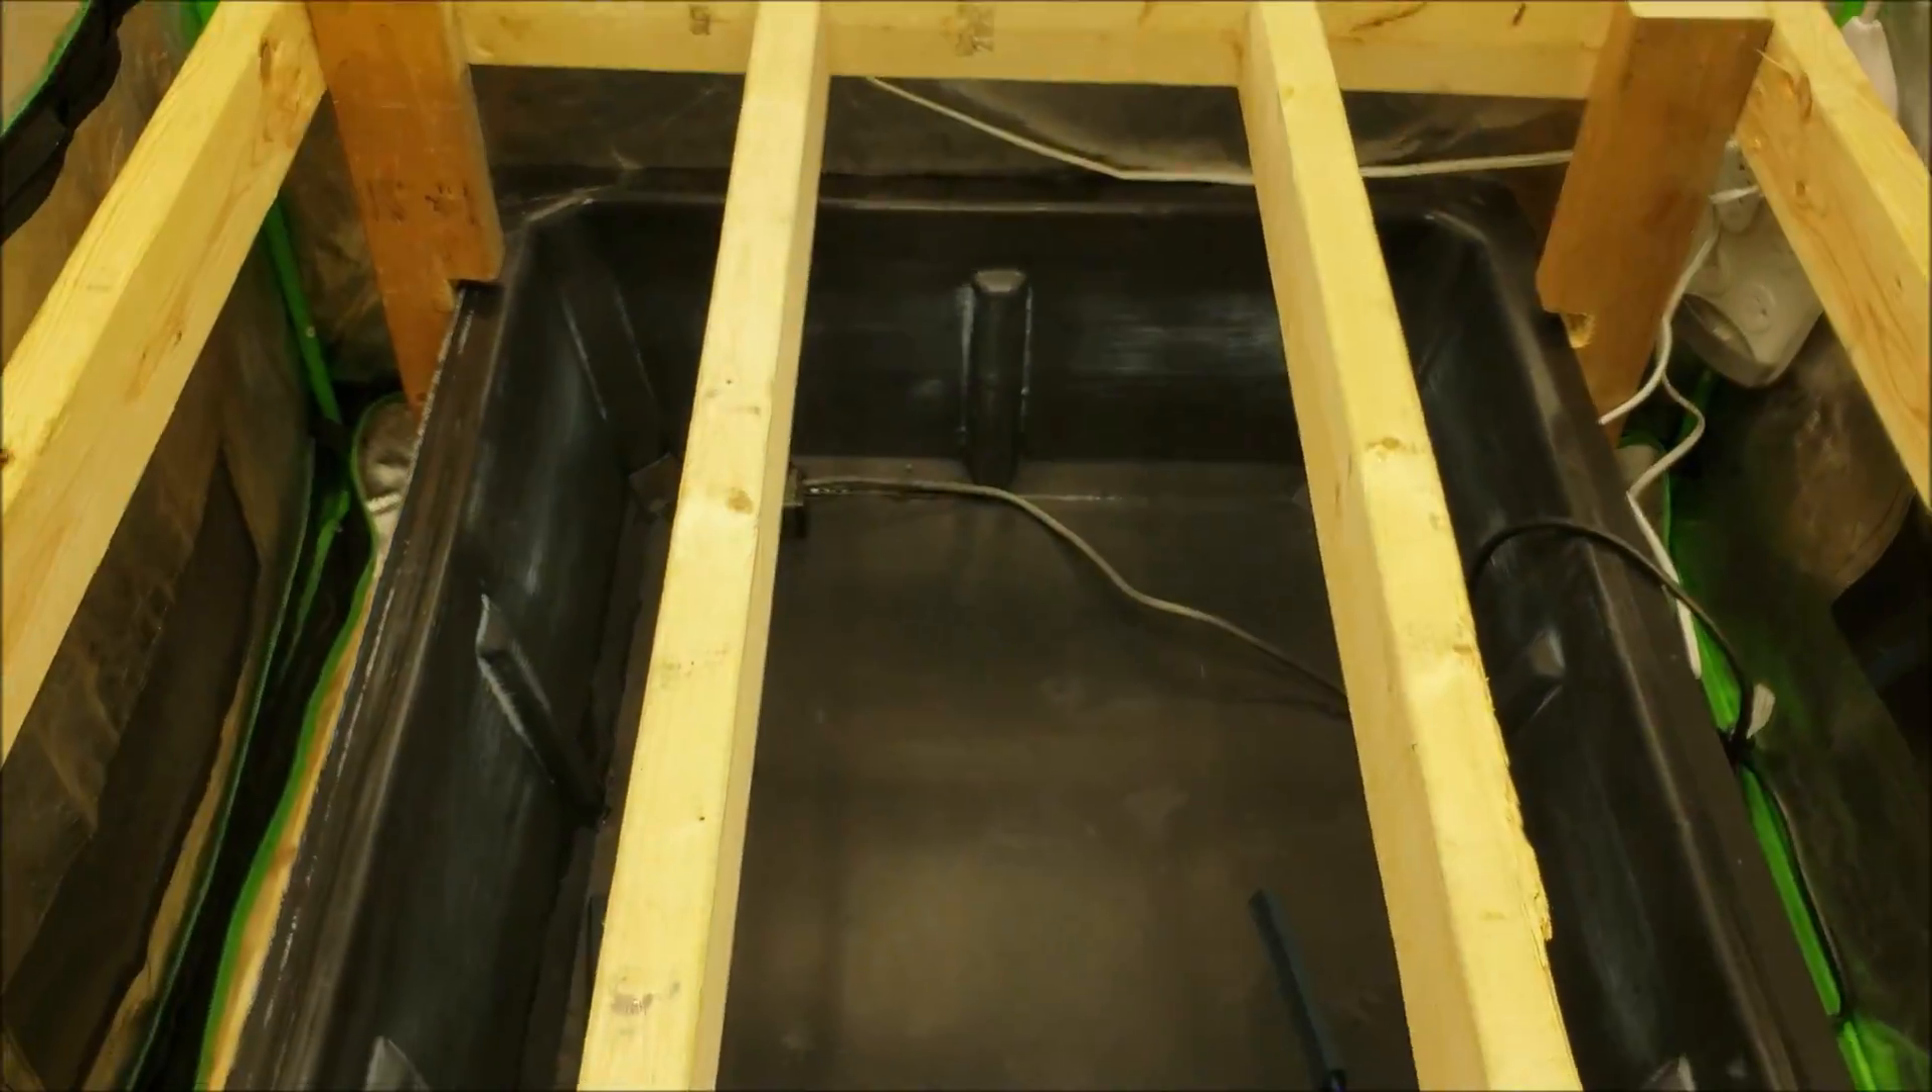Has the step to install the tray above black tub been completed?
No.